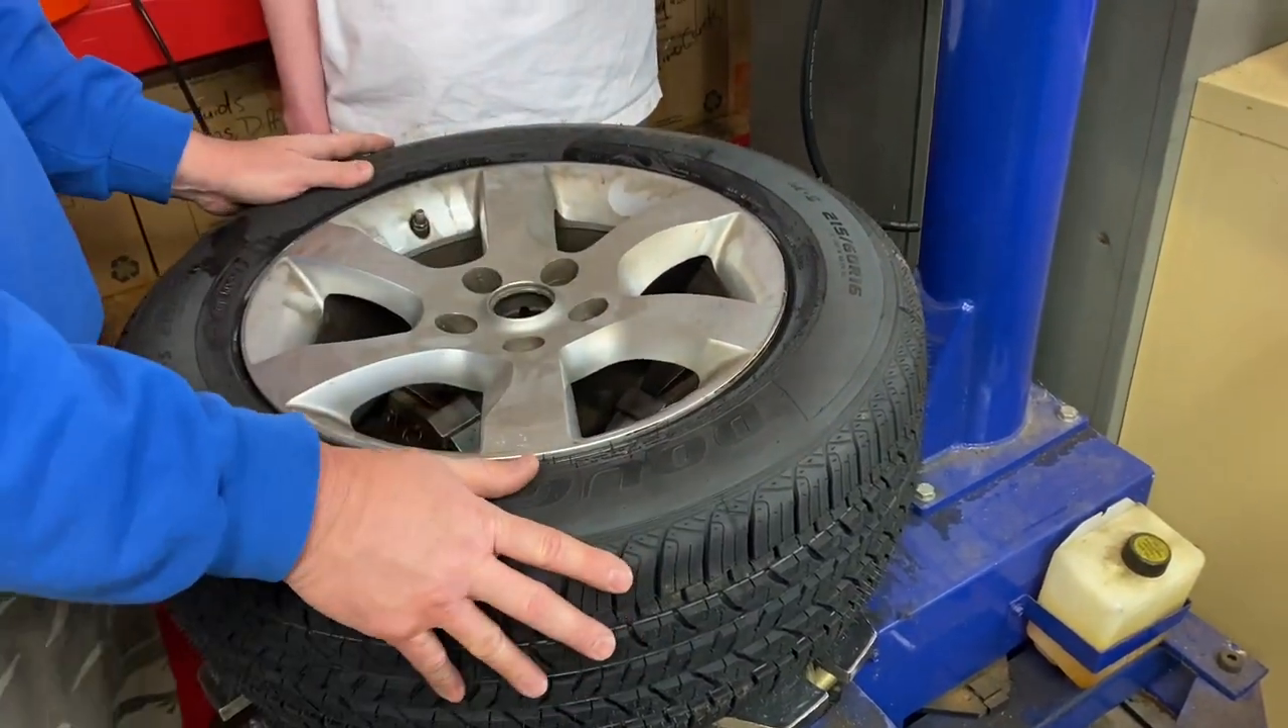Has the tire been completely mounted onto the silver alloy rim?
Yes.